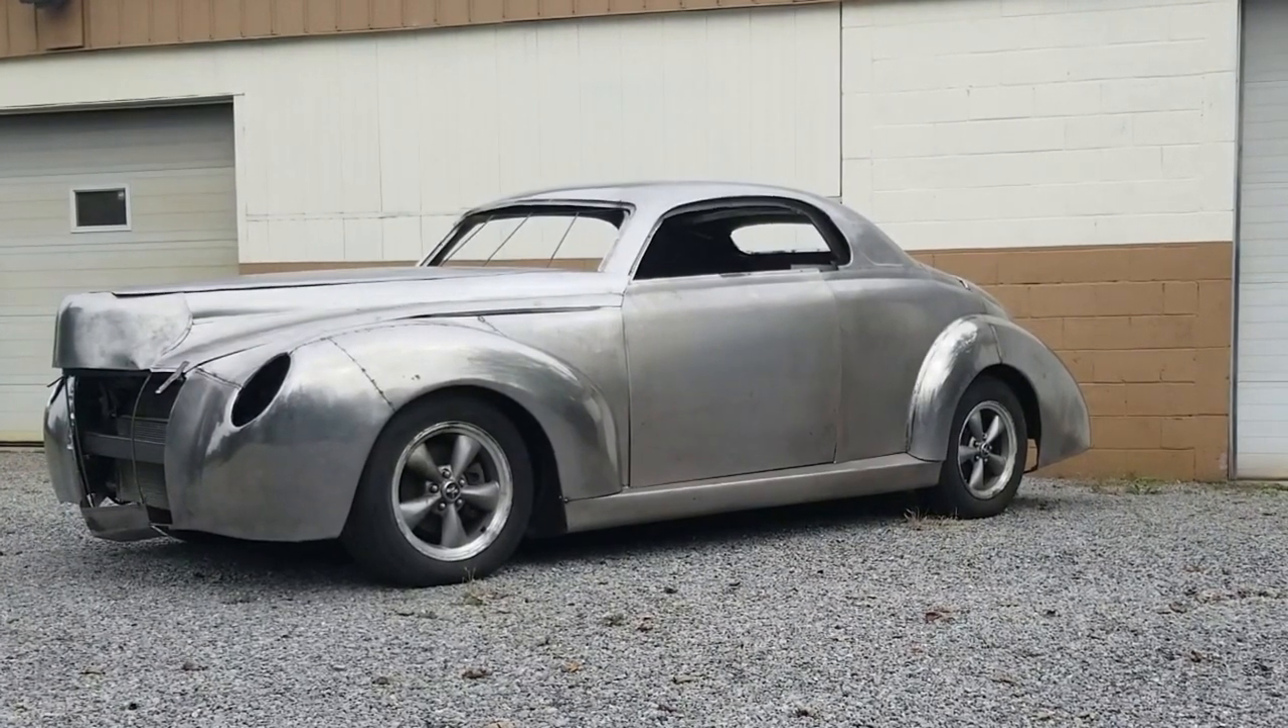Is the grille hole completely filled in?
No.